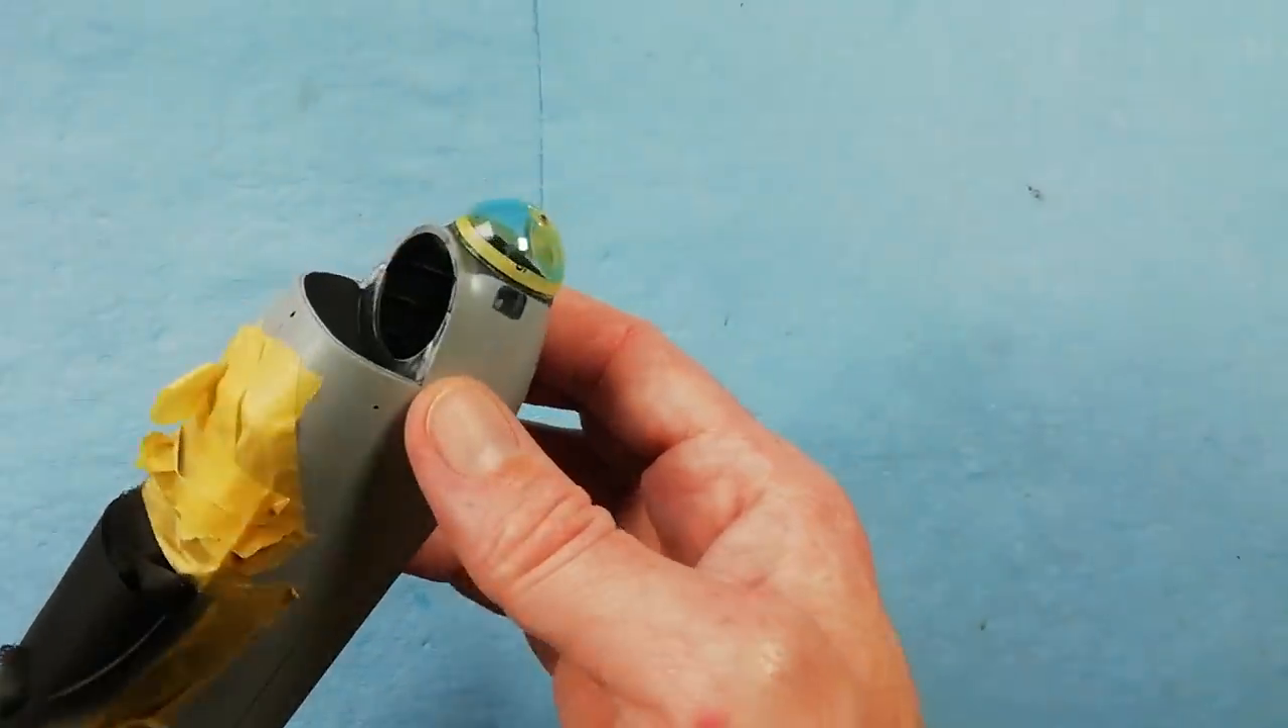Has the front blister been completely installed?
Yes.